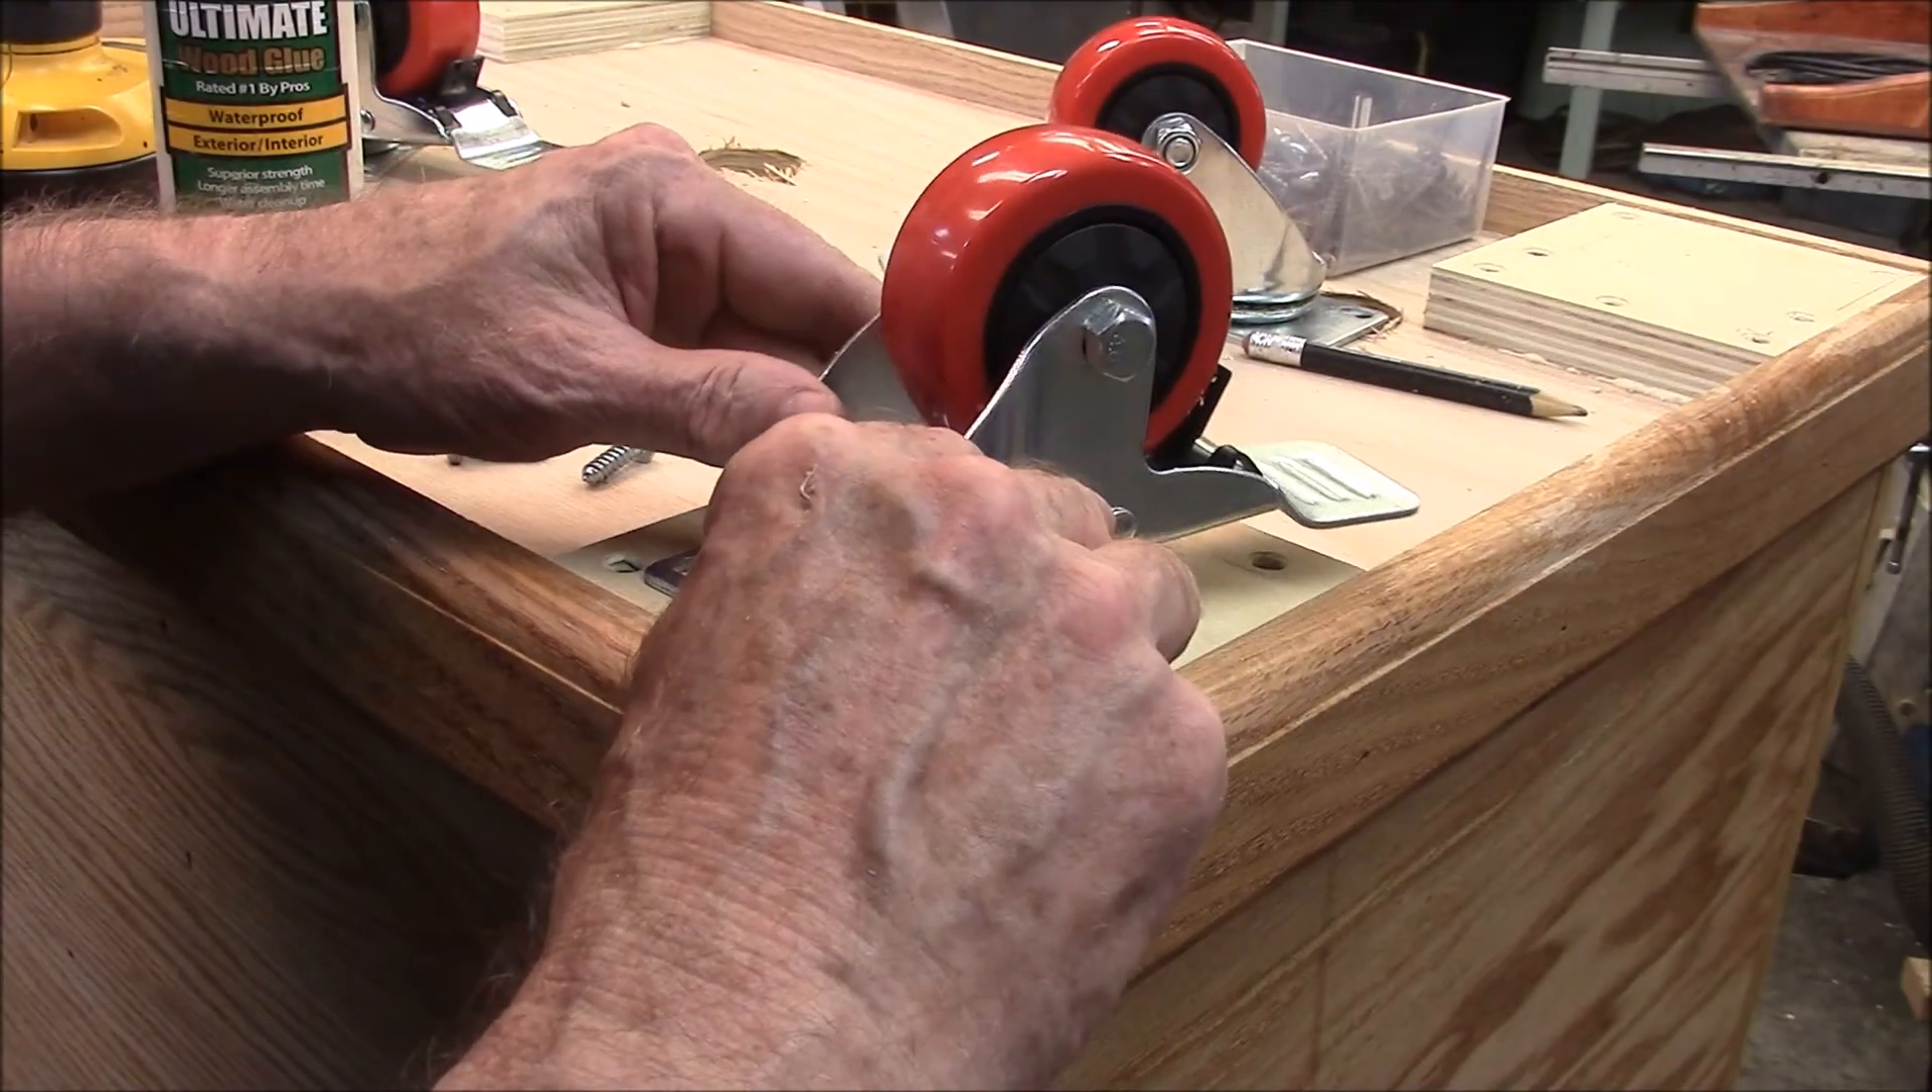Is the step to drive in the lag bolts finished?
No.